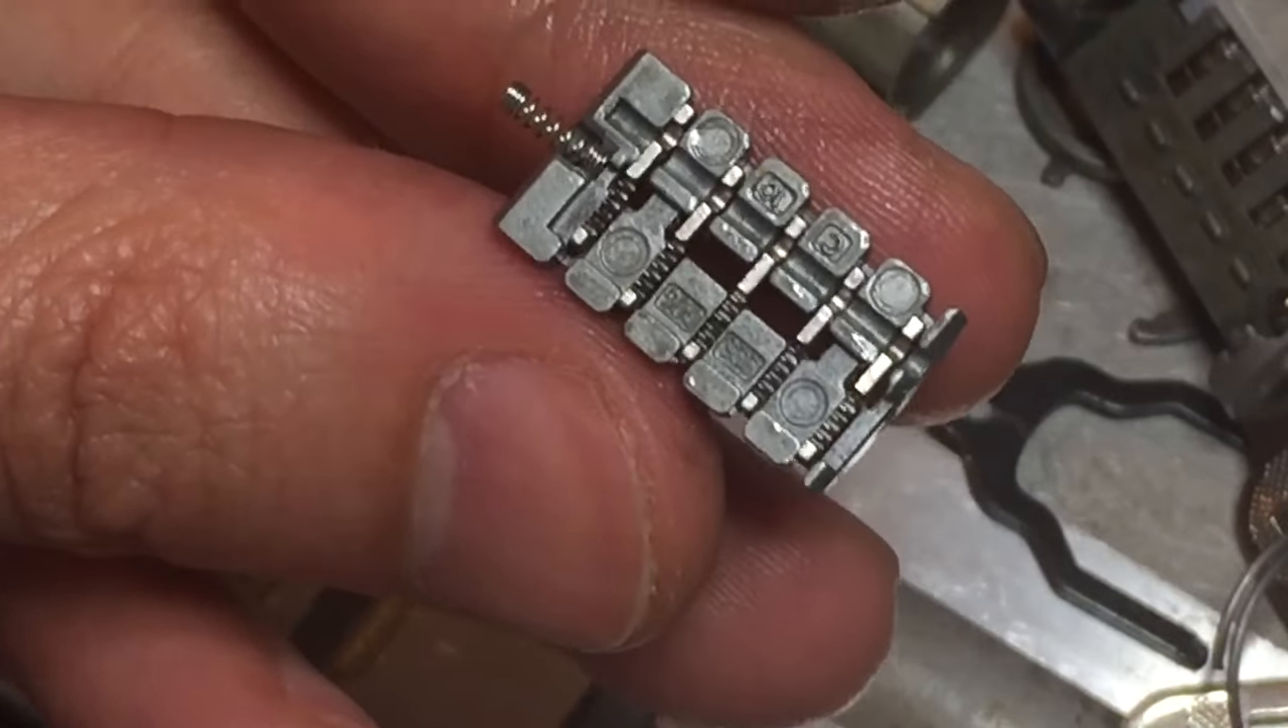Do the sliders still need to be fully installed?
No.